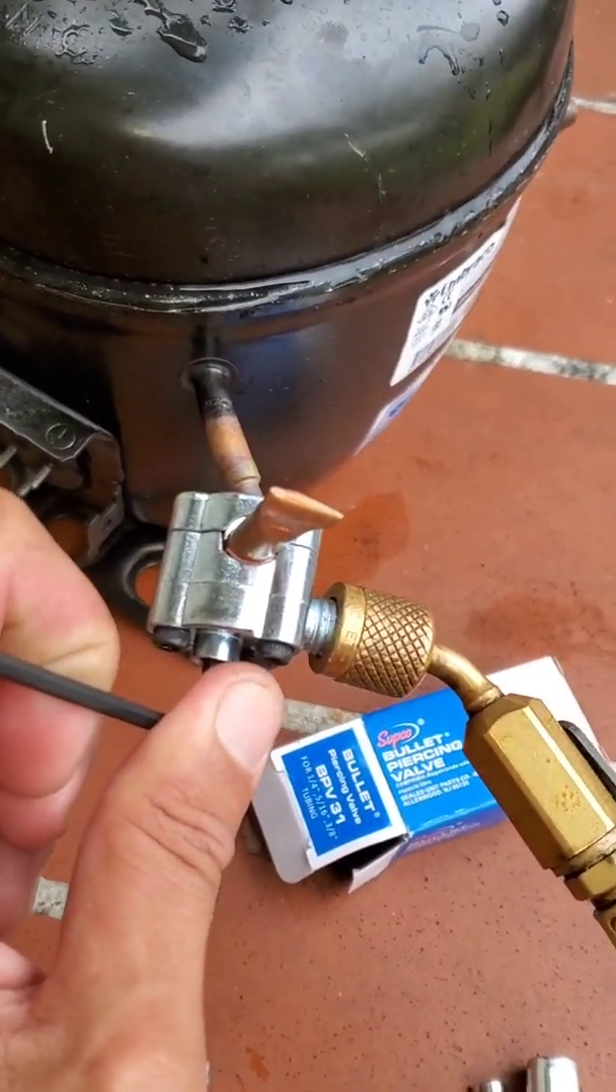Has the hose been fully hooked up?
Yes.